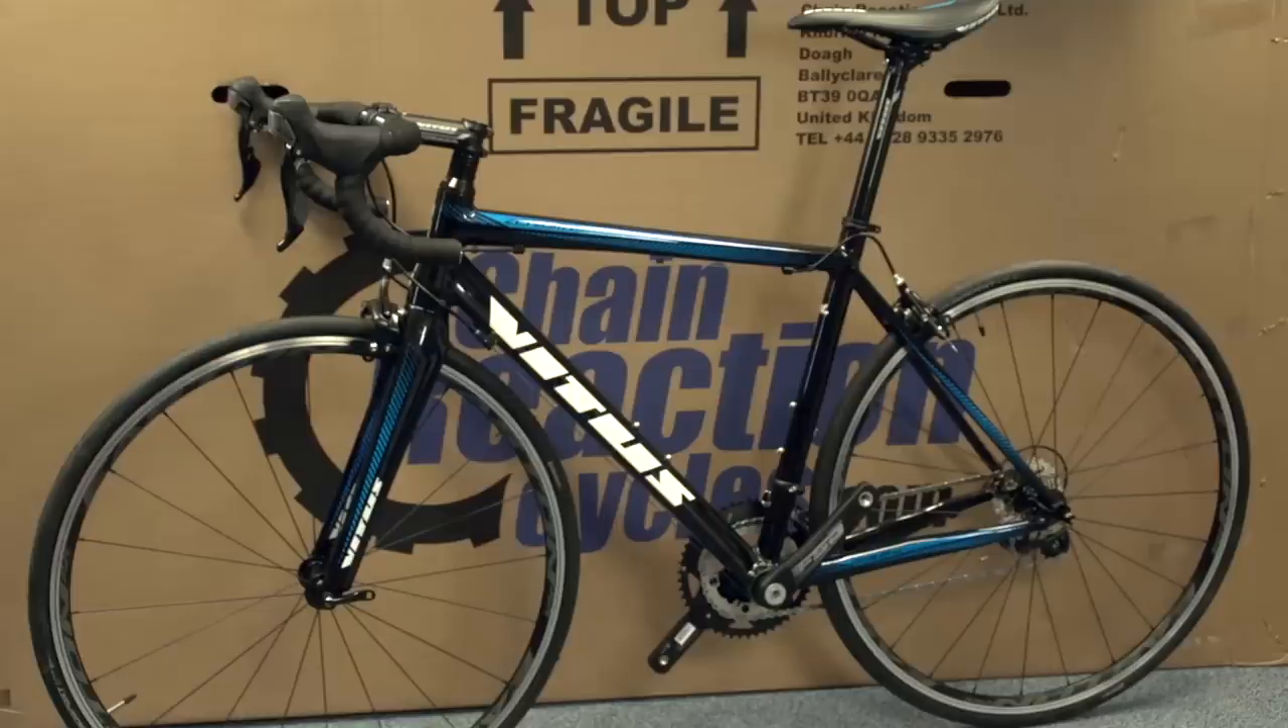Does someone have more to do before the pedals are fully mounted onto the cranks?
Yes.